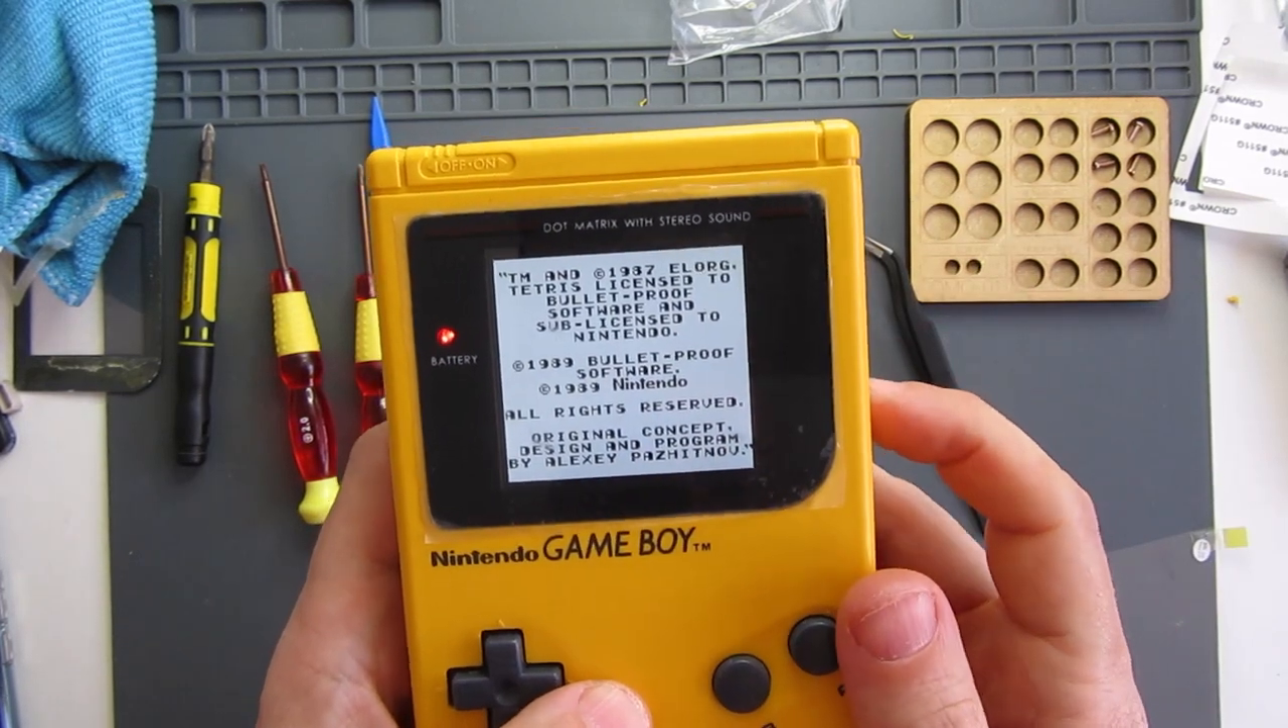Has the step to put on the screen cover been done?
Yes.